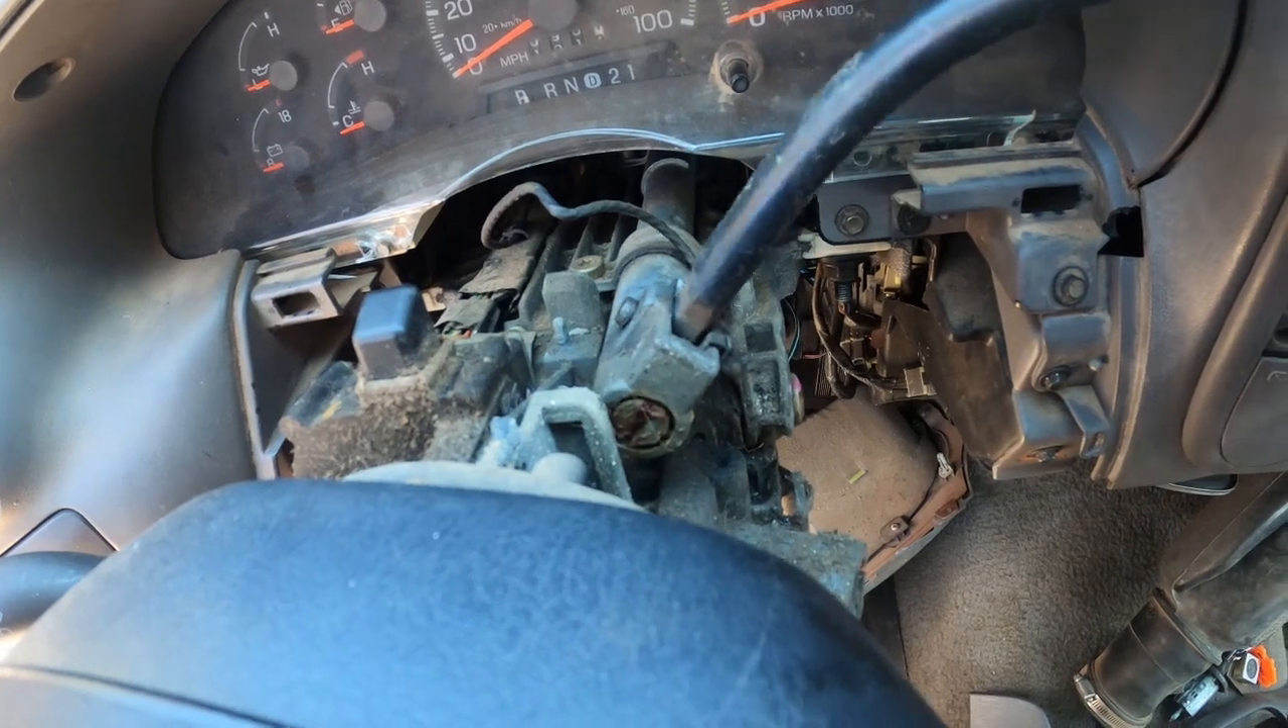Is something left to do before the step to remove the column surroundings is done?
No.